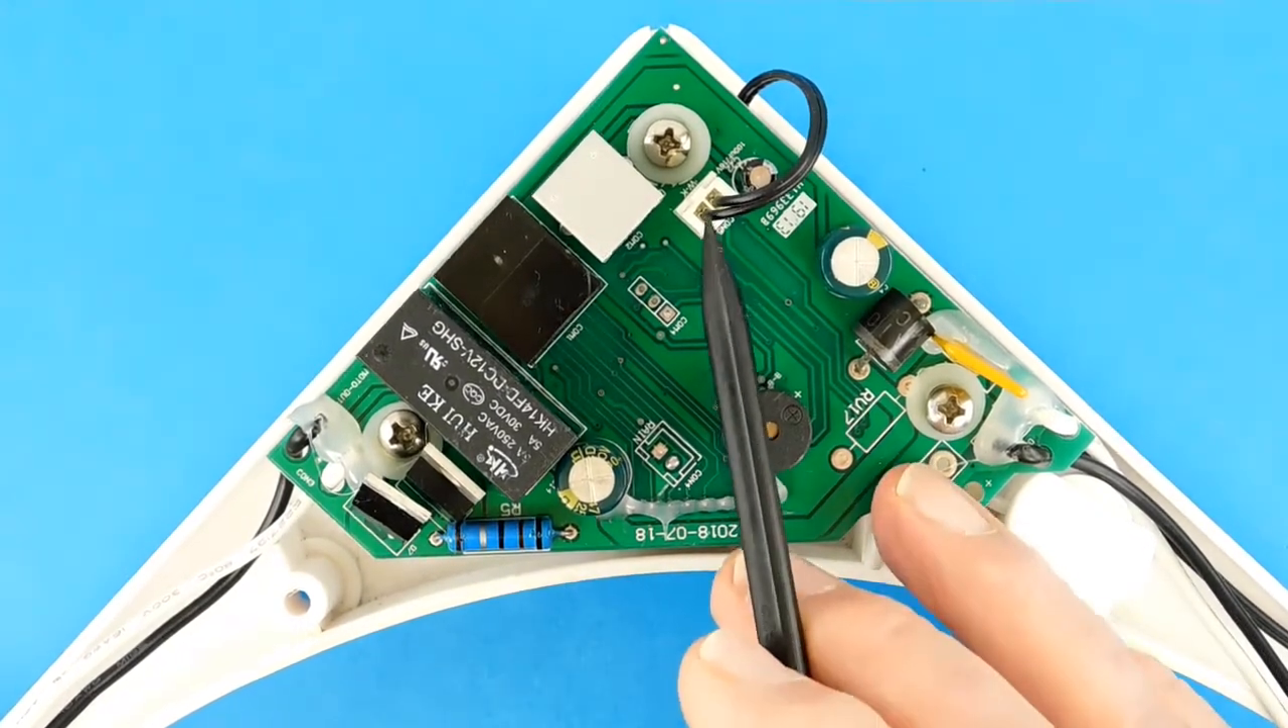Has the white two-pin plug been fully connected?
Yes.